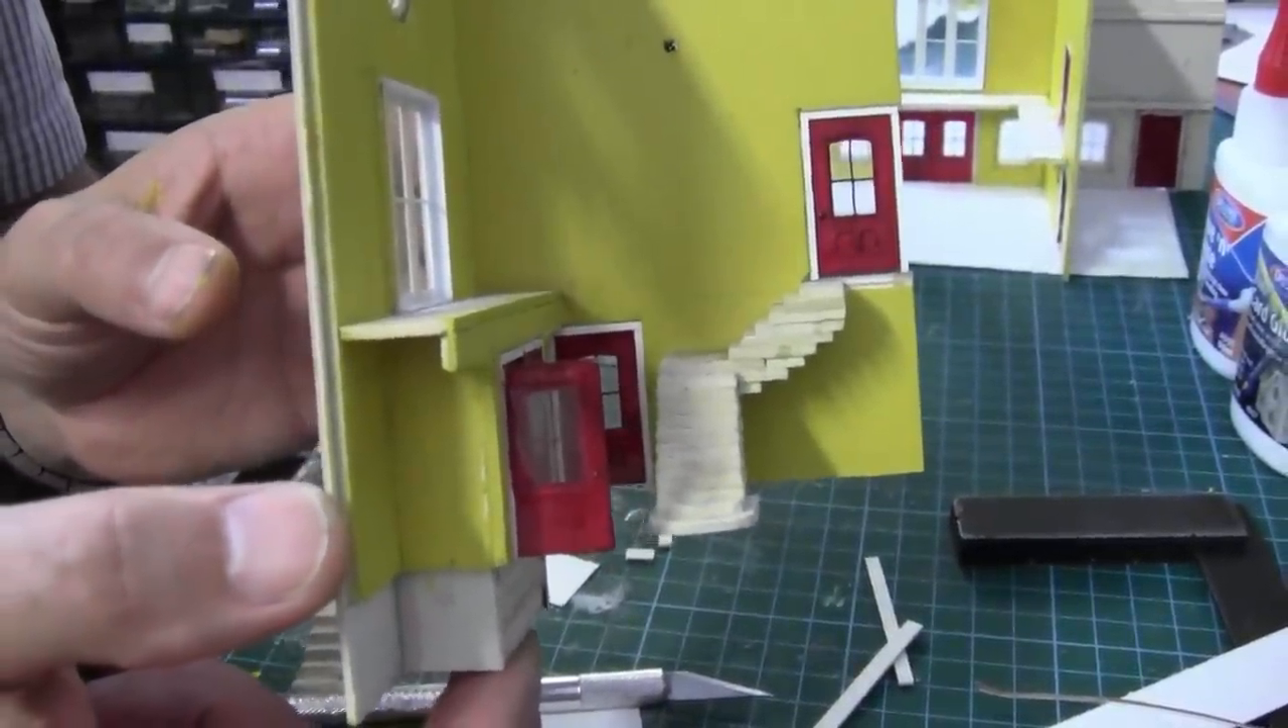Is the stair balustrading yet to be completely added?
Yes.